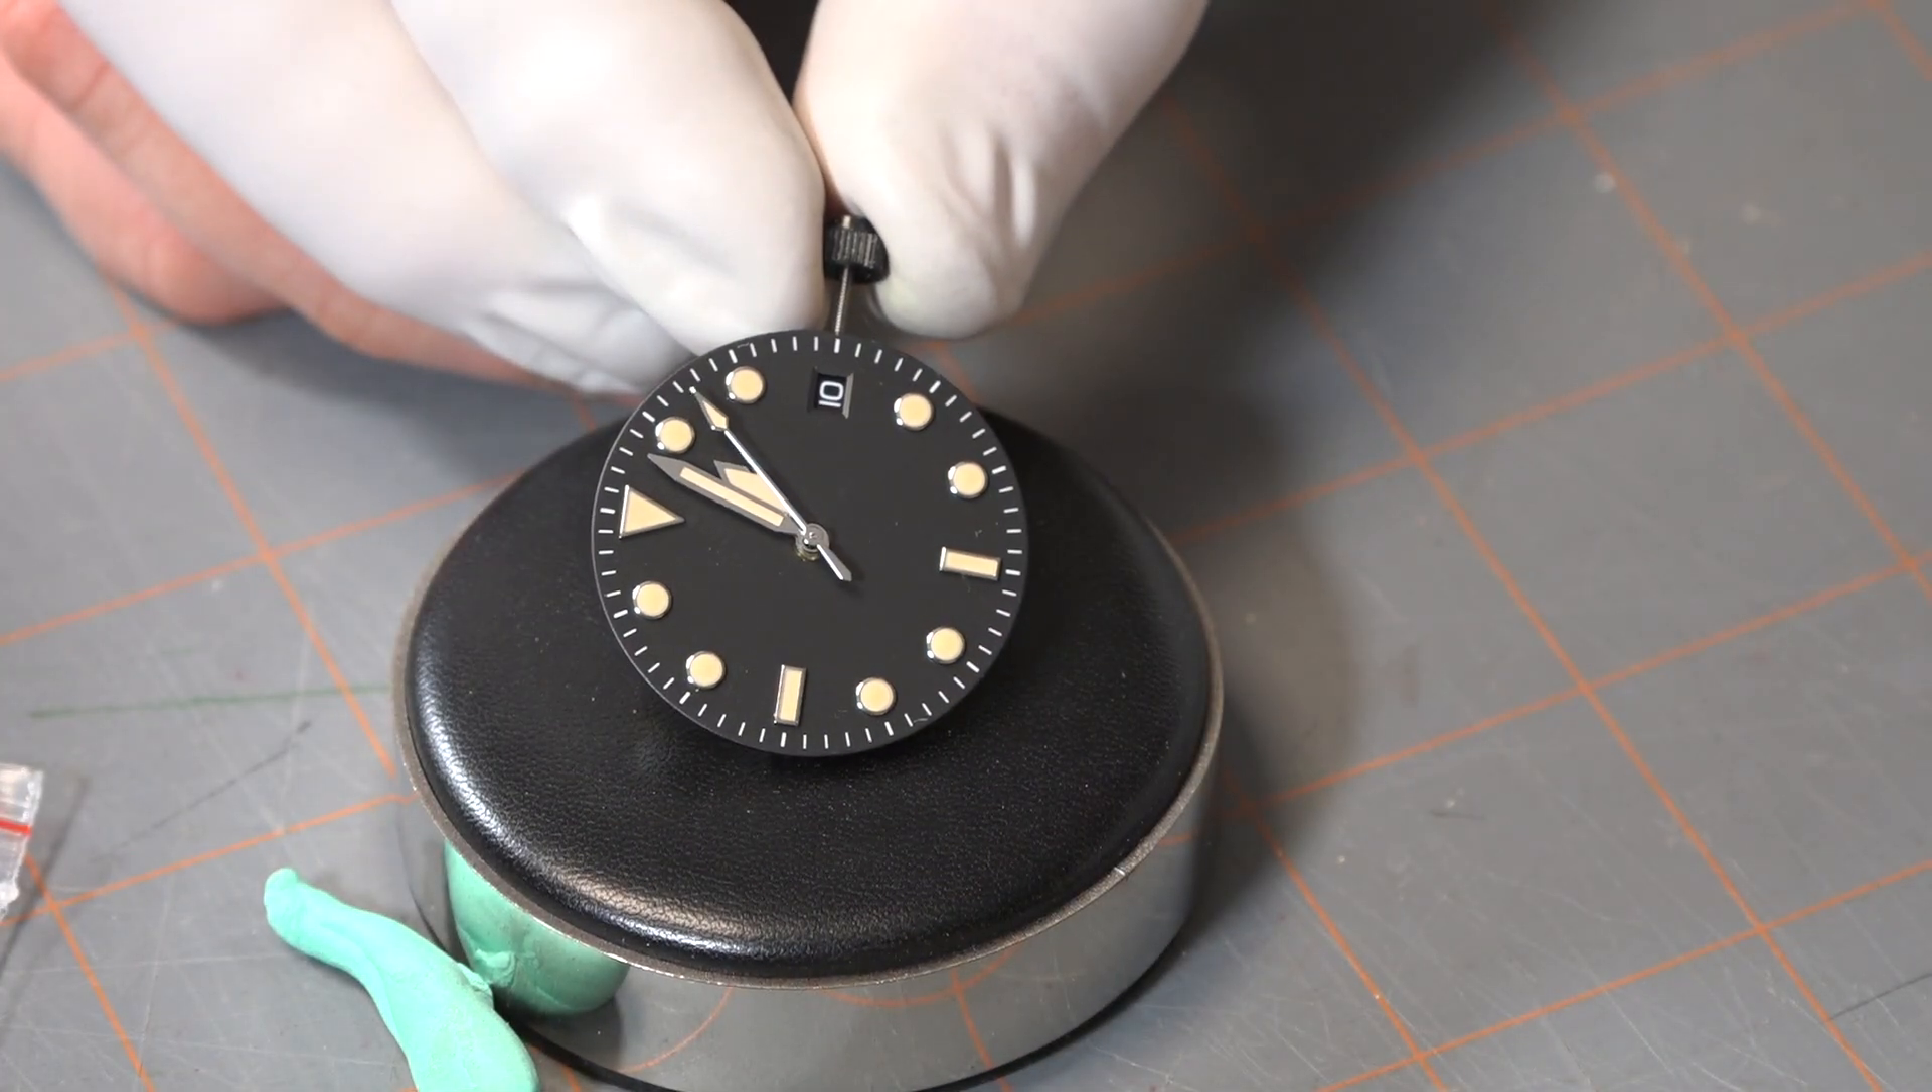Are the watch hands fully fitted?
Yes.